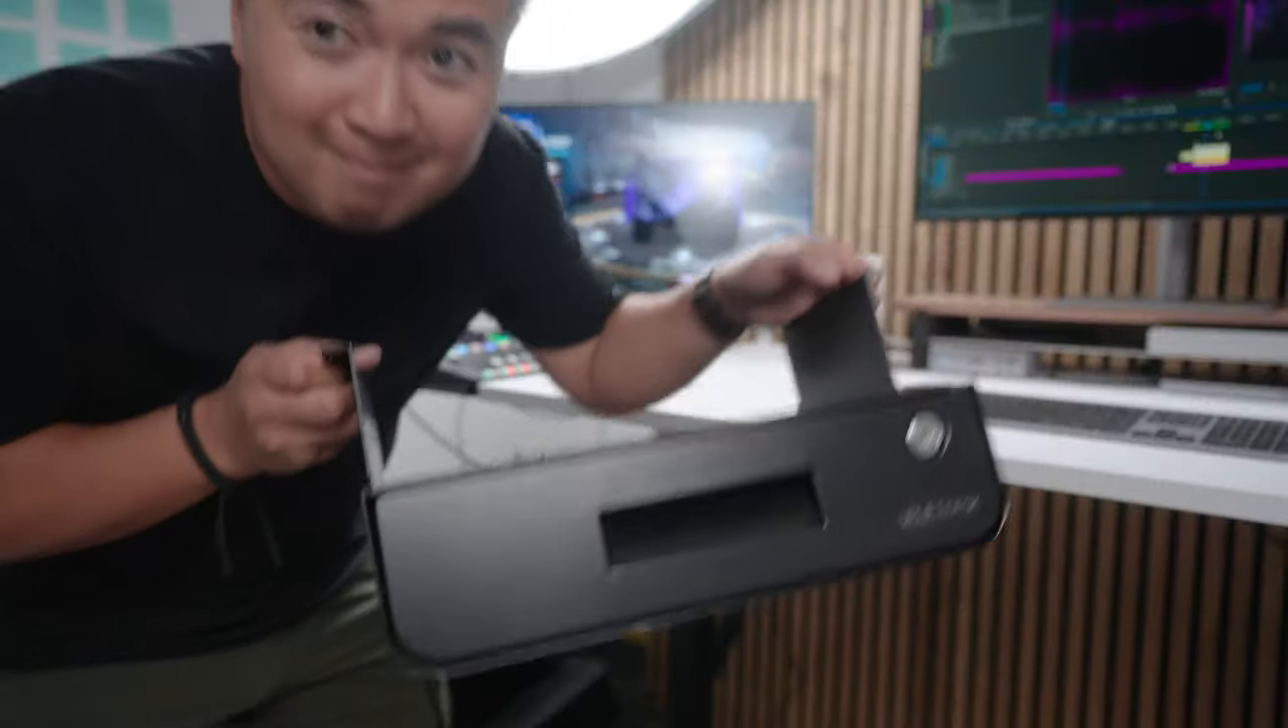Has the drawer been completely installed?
No.